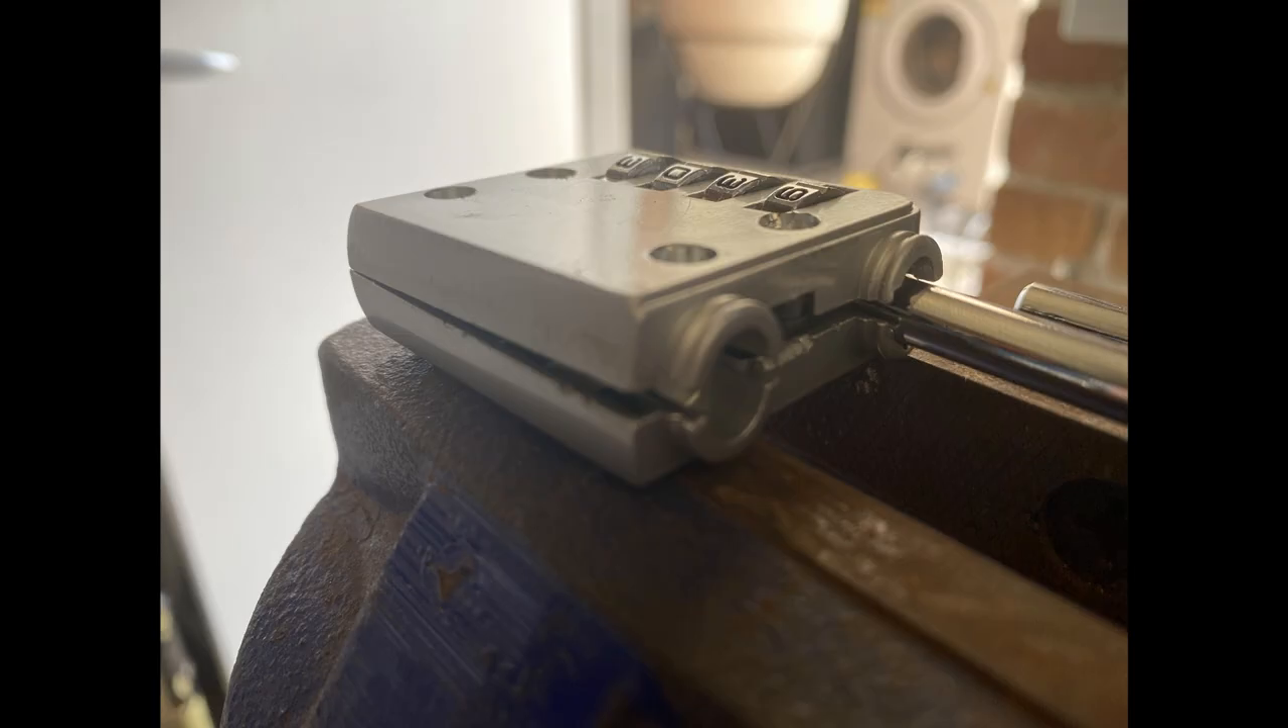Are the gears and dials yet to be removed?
Yes.